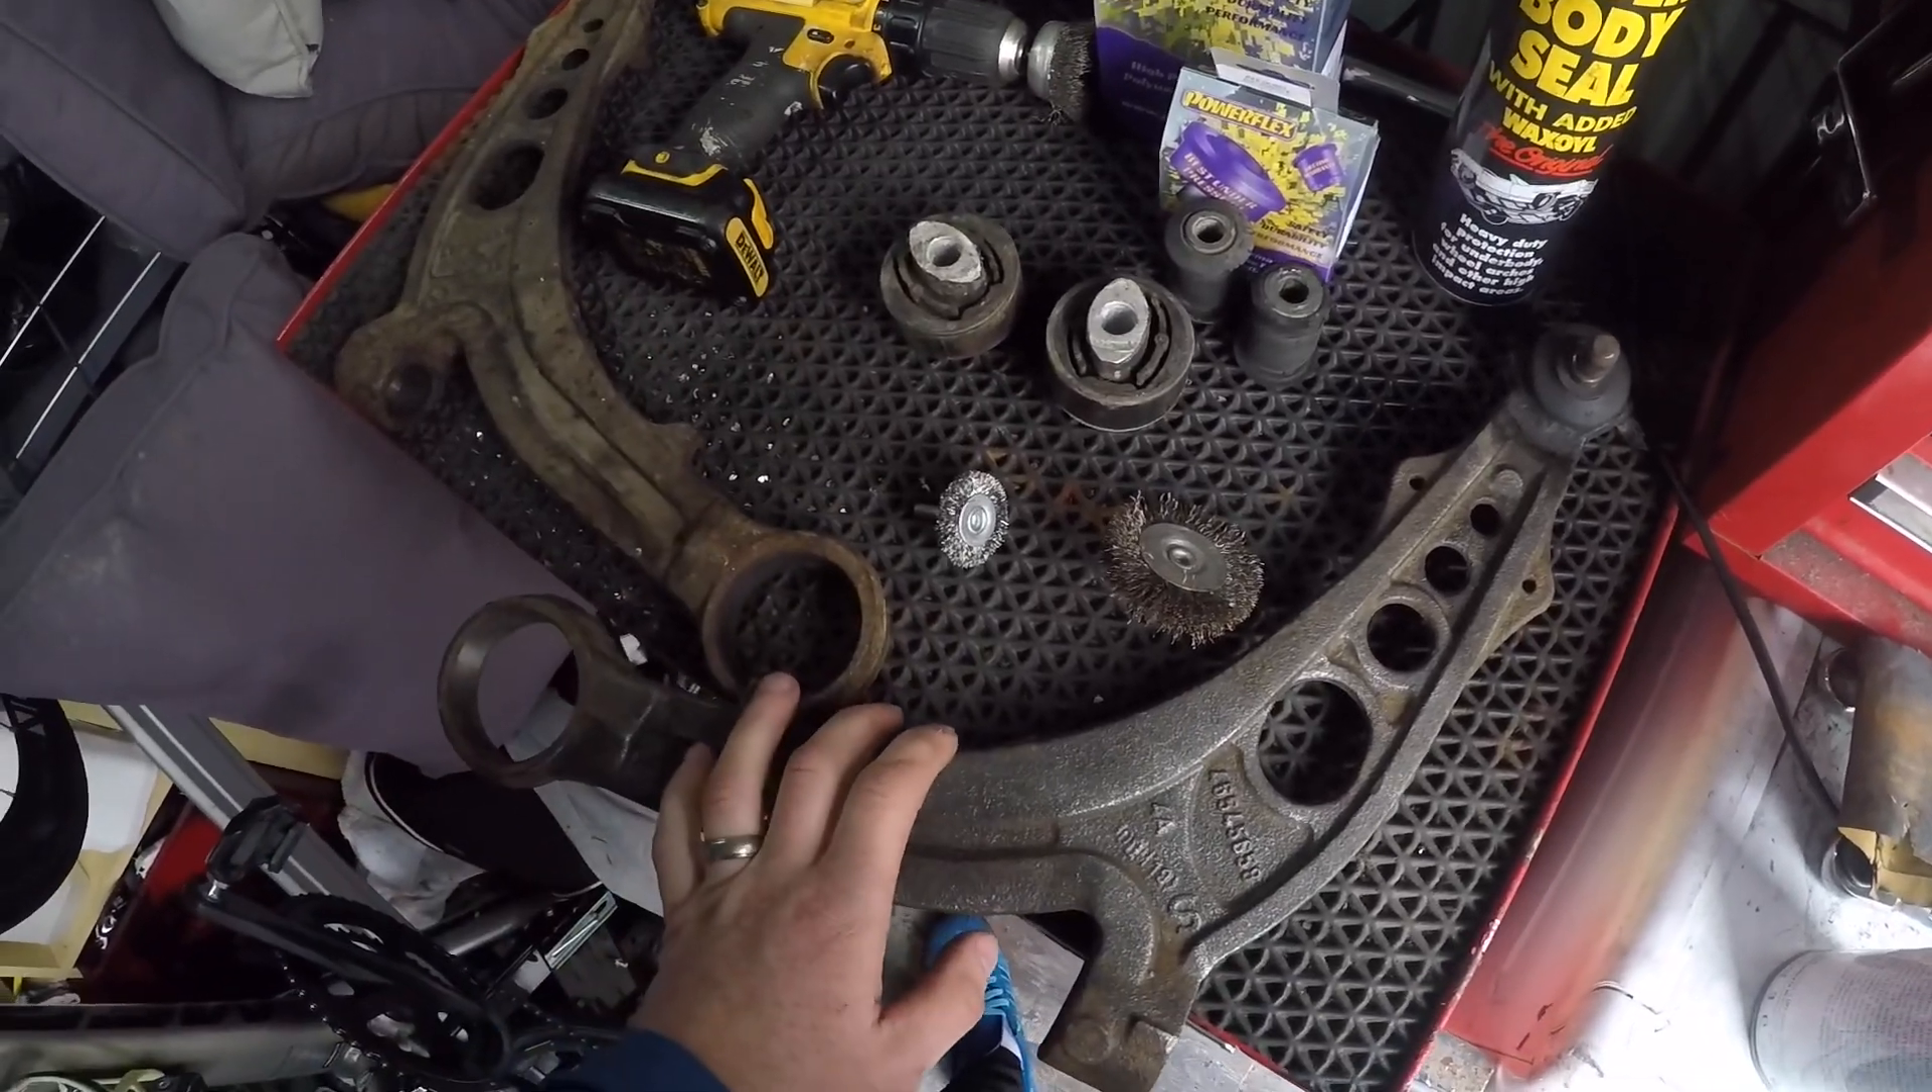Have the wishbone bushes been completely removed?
Yes.